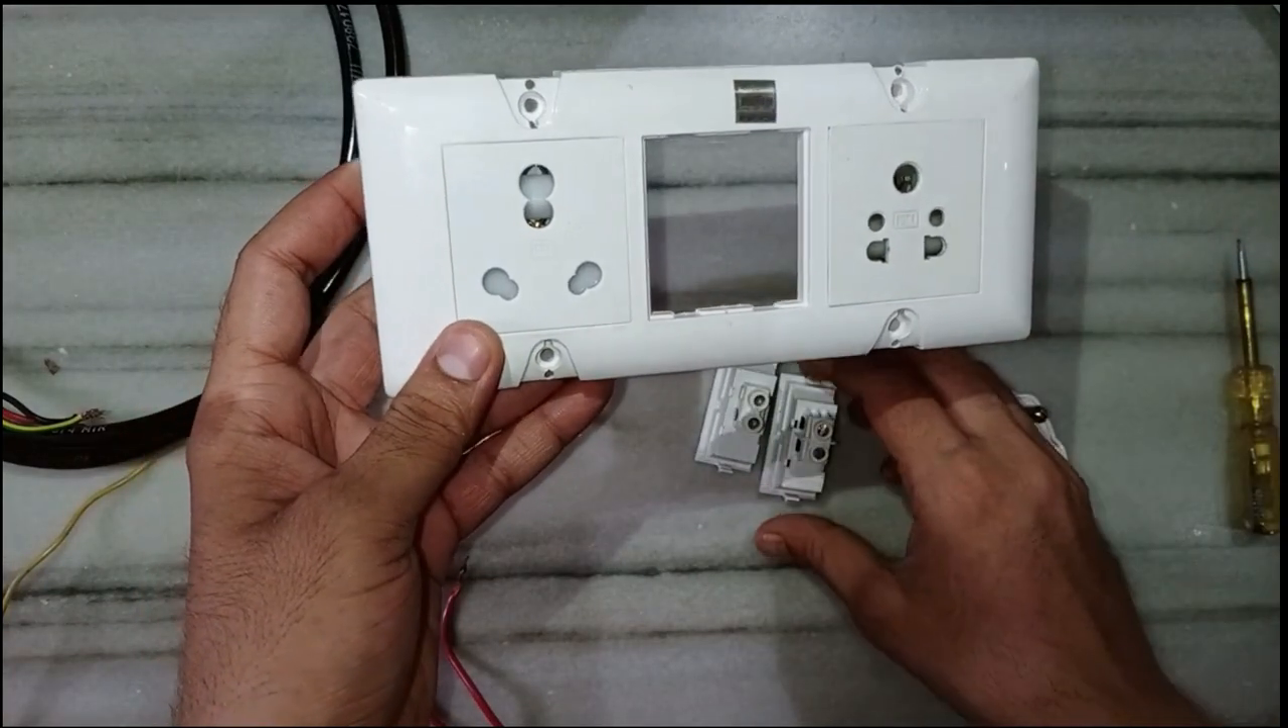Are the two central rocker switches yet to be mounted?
Yes.